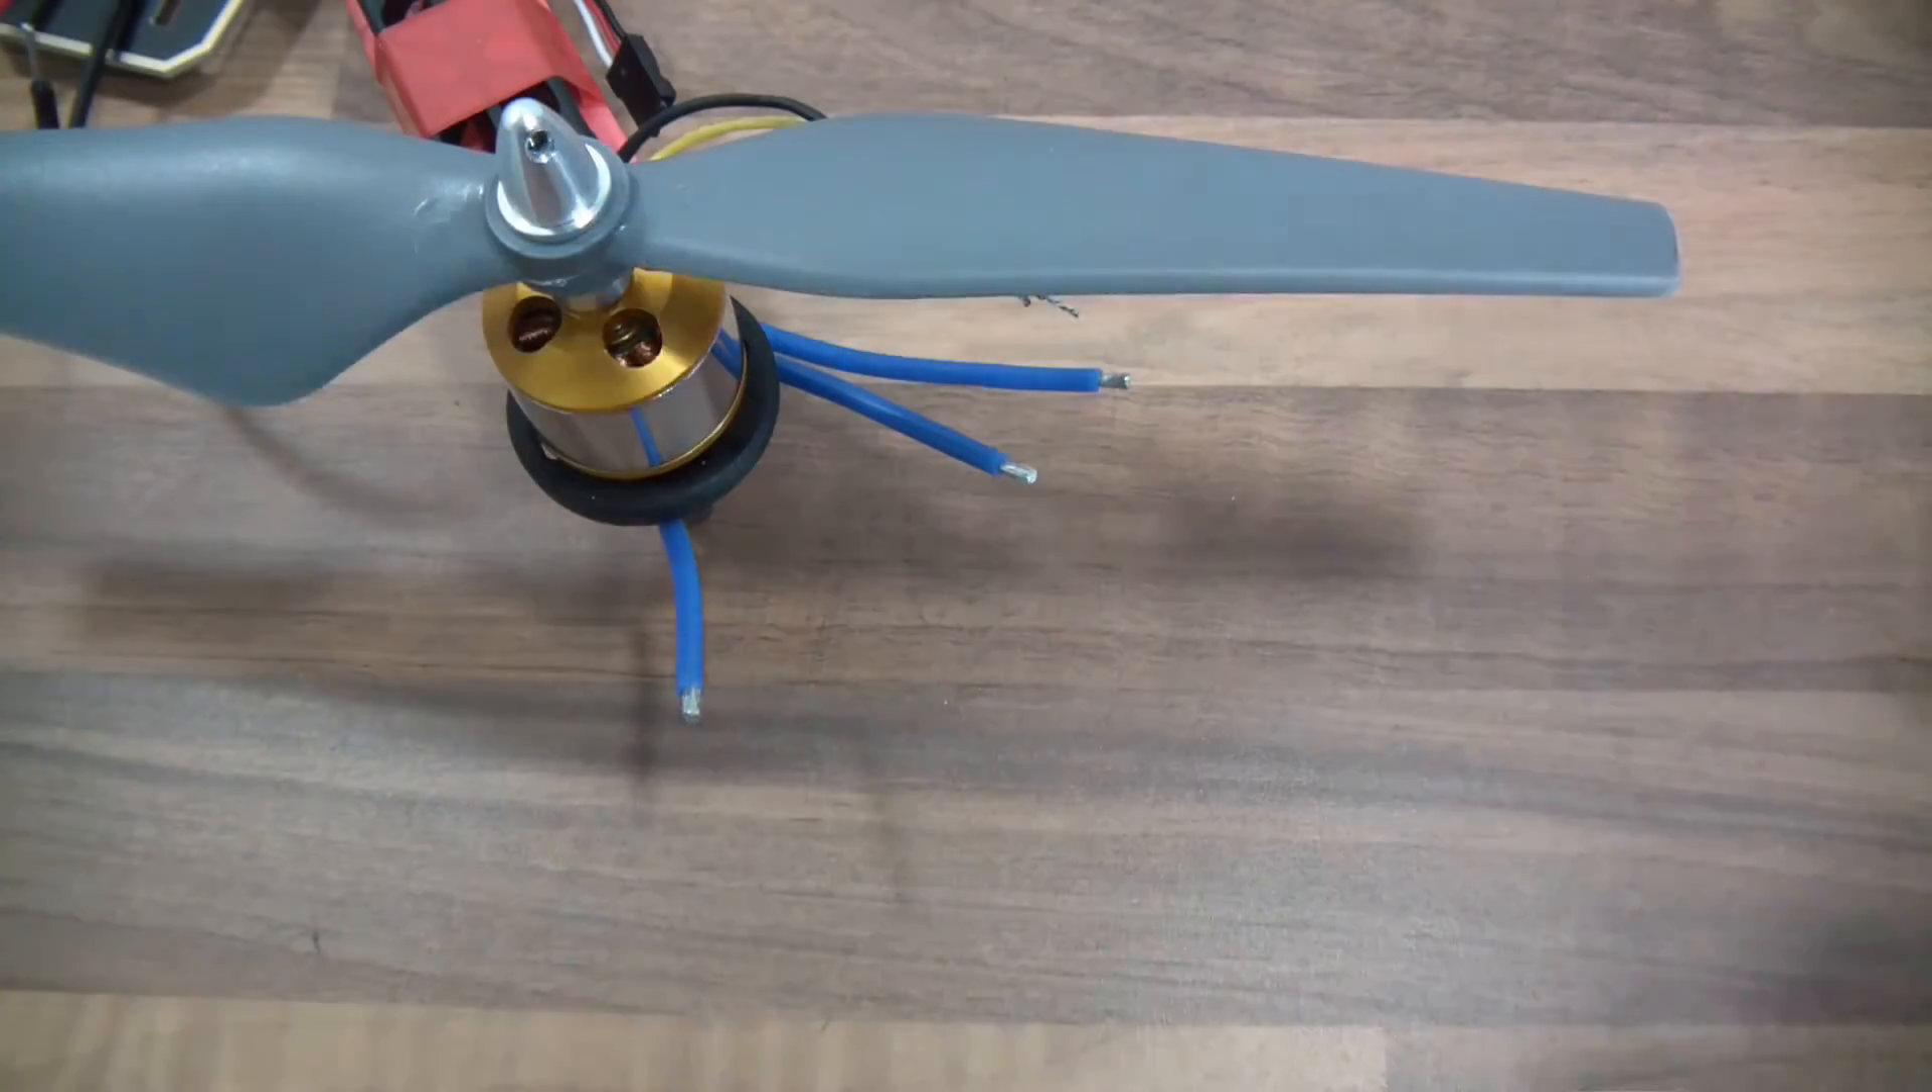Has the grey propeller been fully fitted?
Yes.